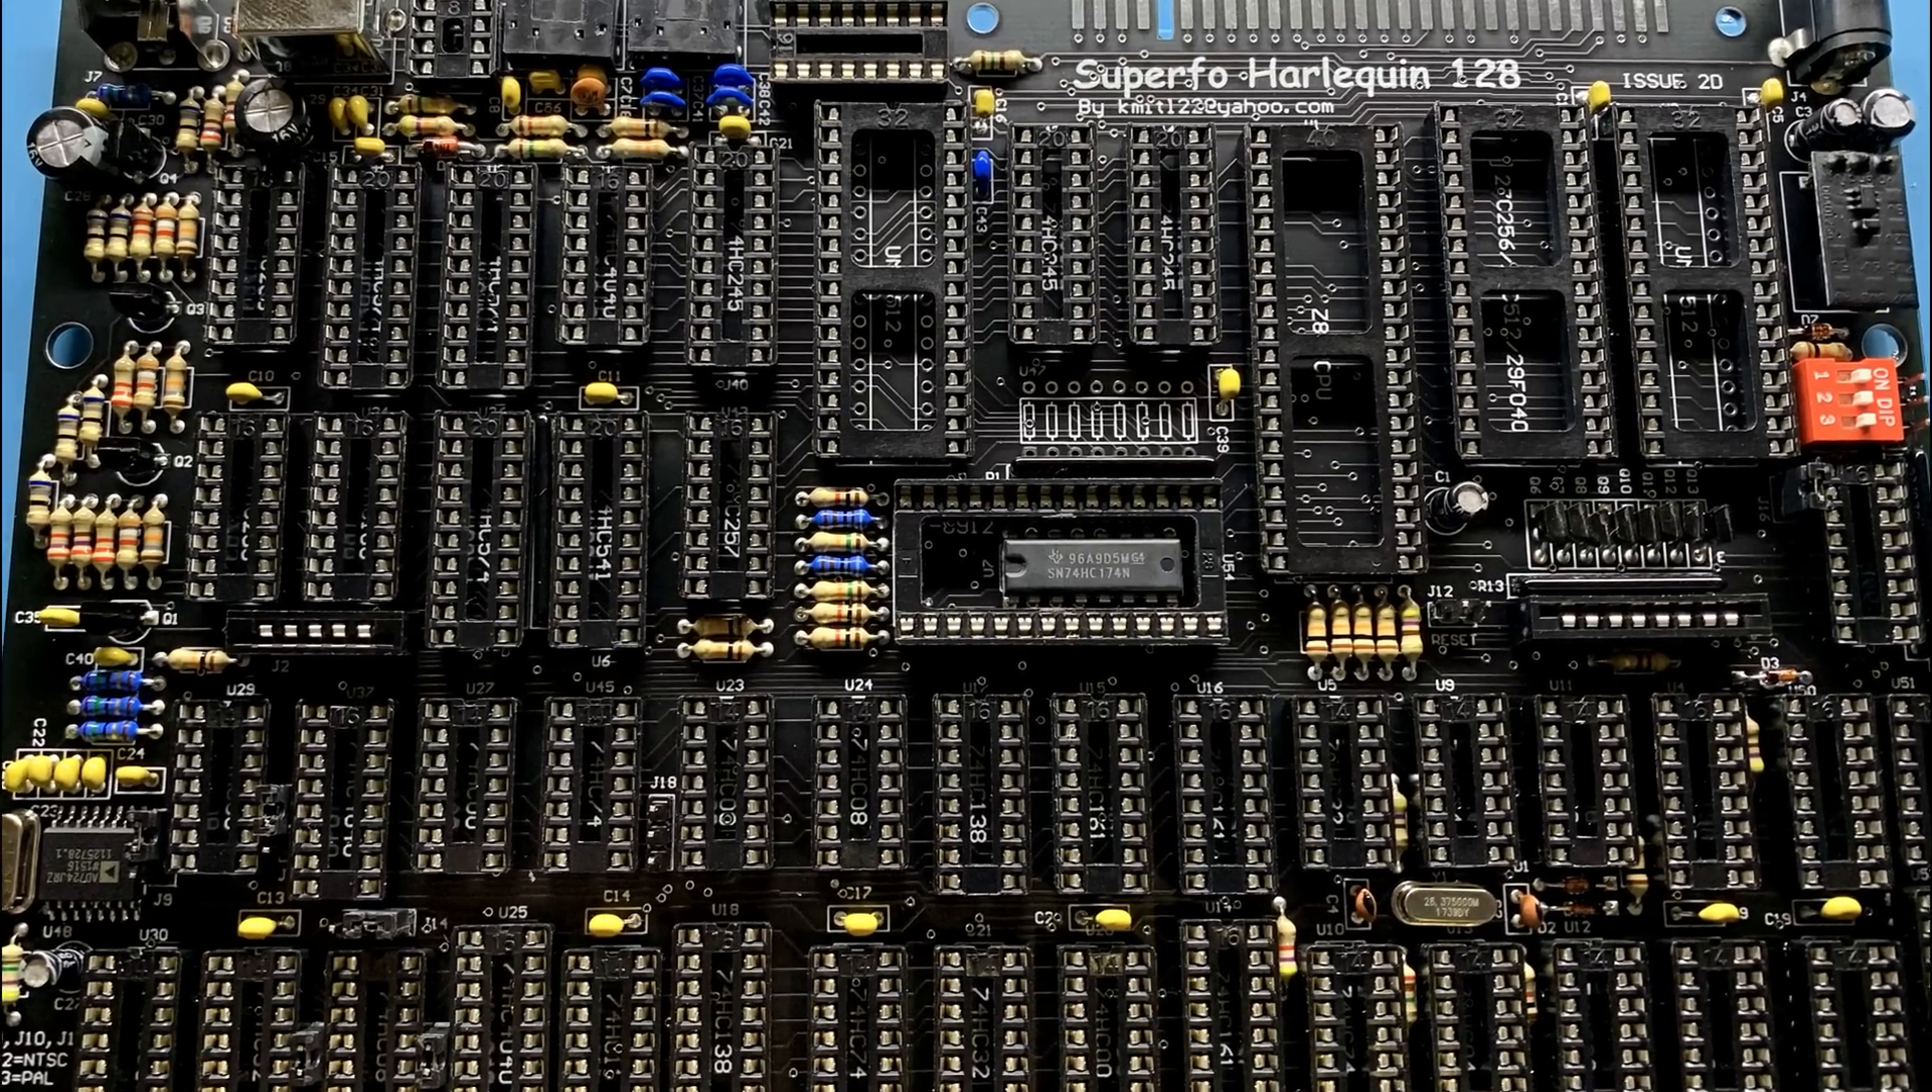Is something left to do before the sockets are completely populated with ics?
Yes.